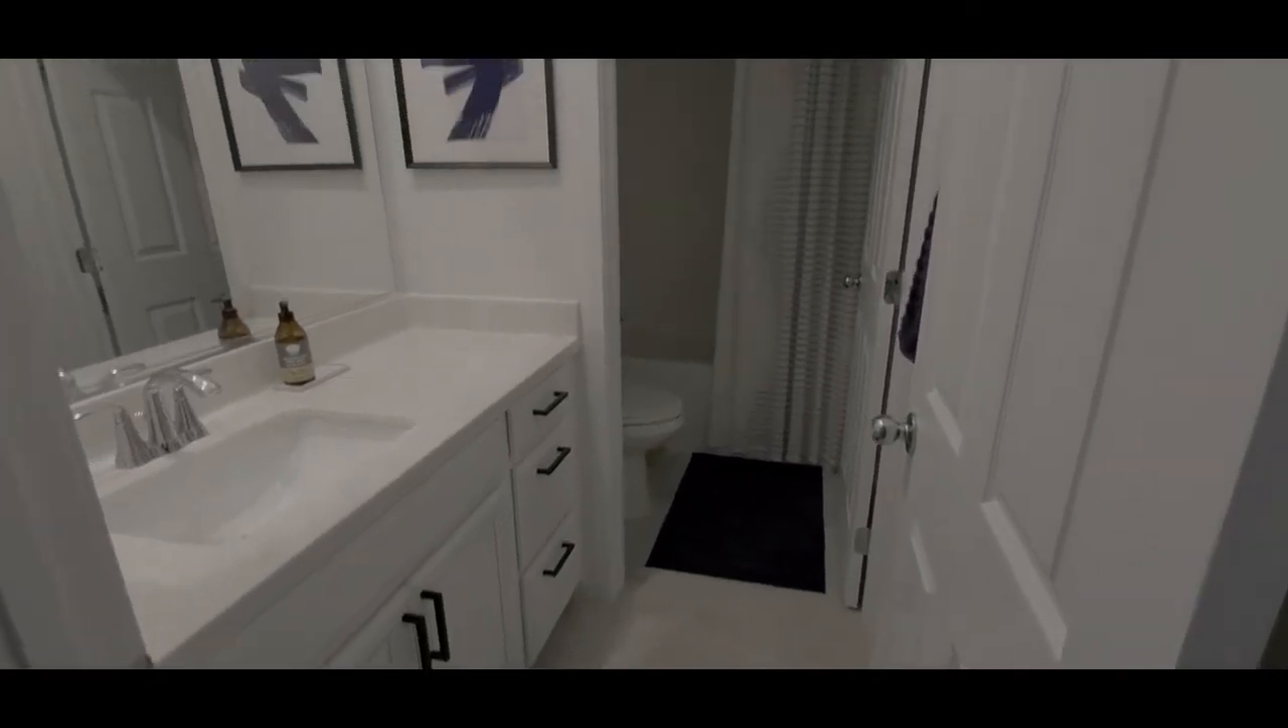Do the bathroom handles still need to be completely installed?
No.